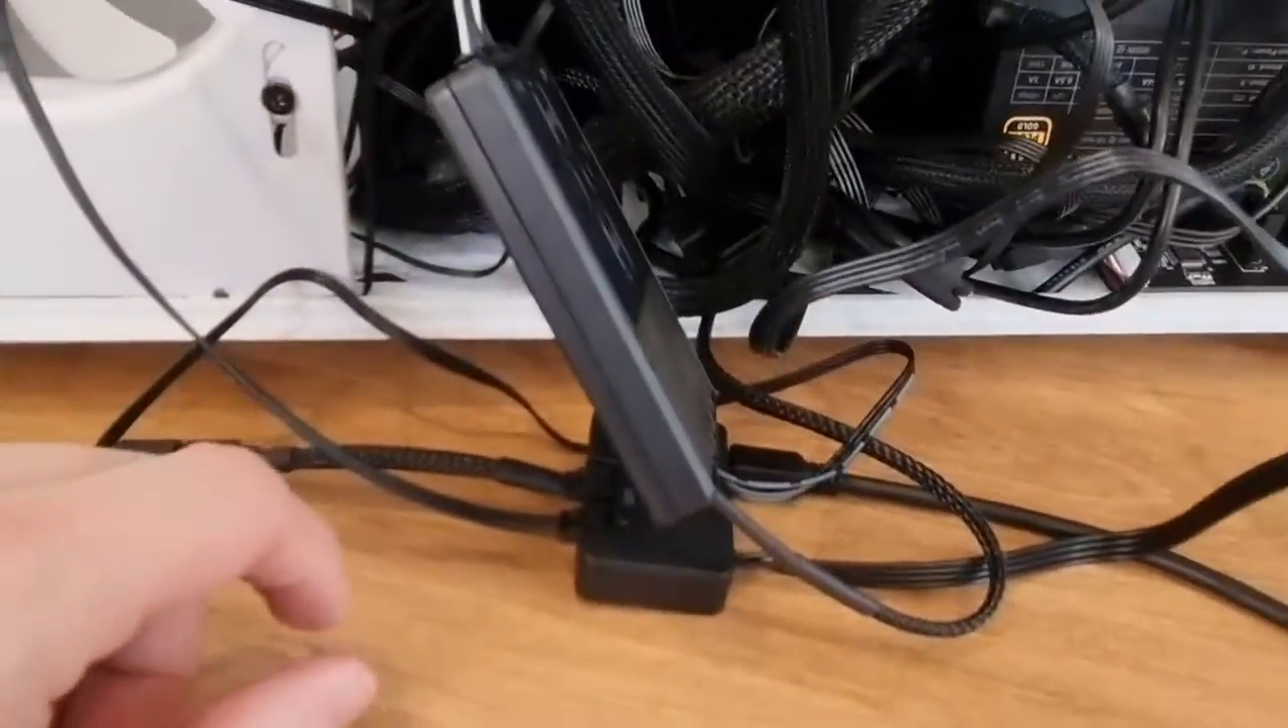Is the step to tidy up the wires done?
No.